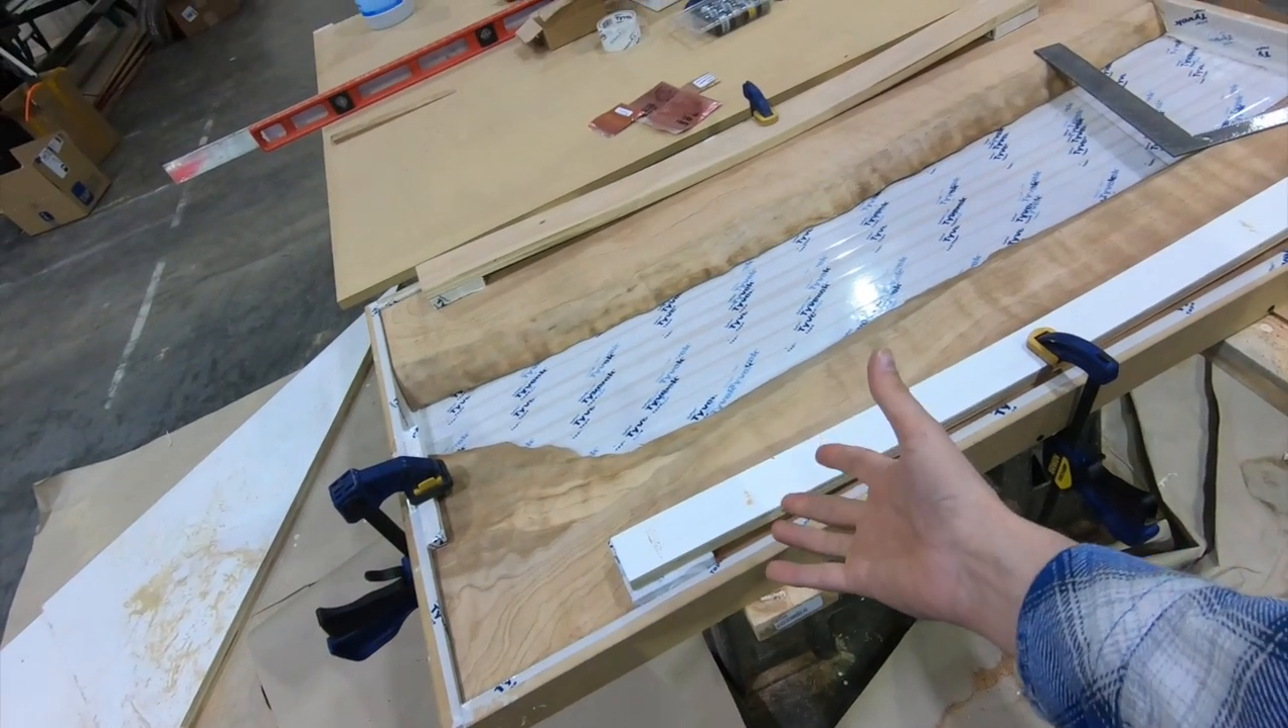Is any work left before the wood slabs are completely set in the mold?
No.